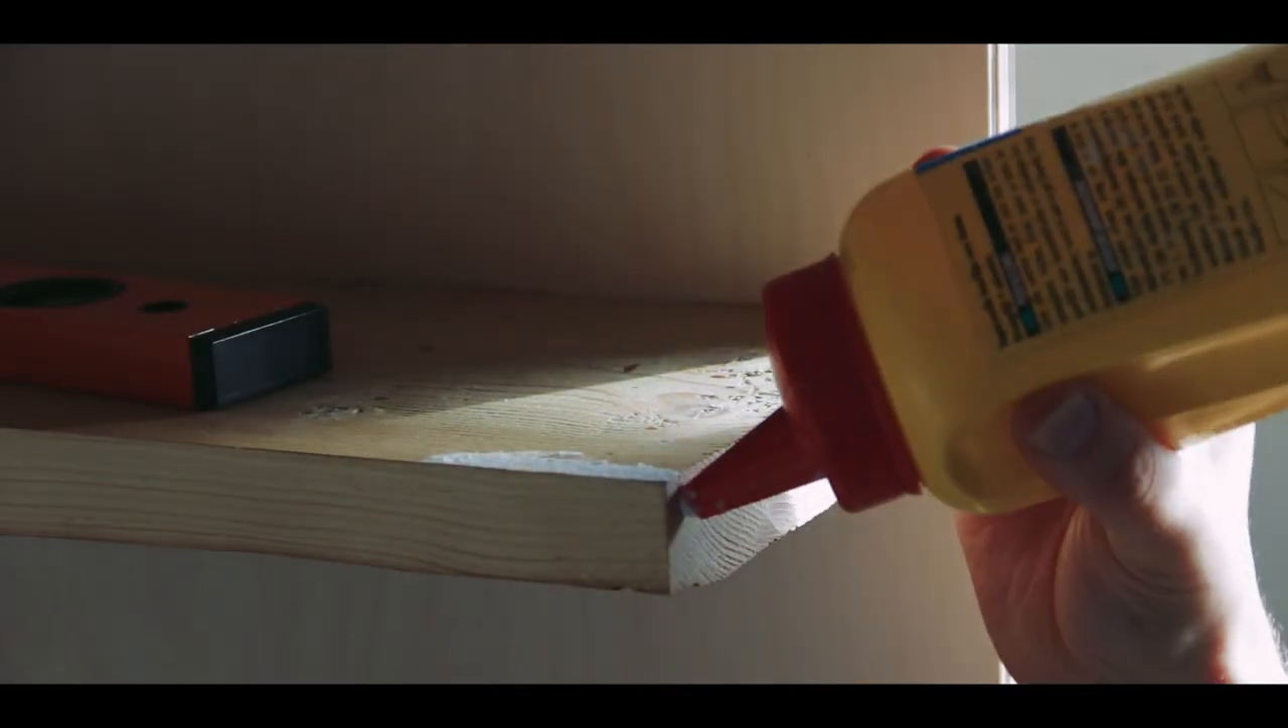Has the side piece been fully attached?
No.